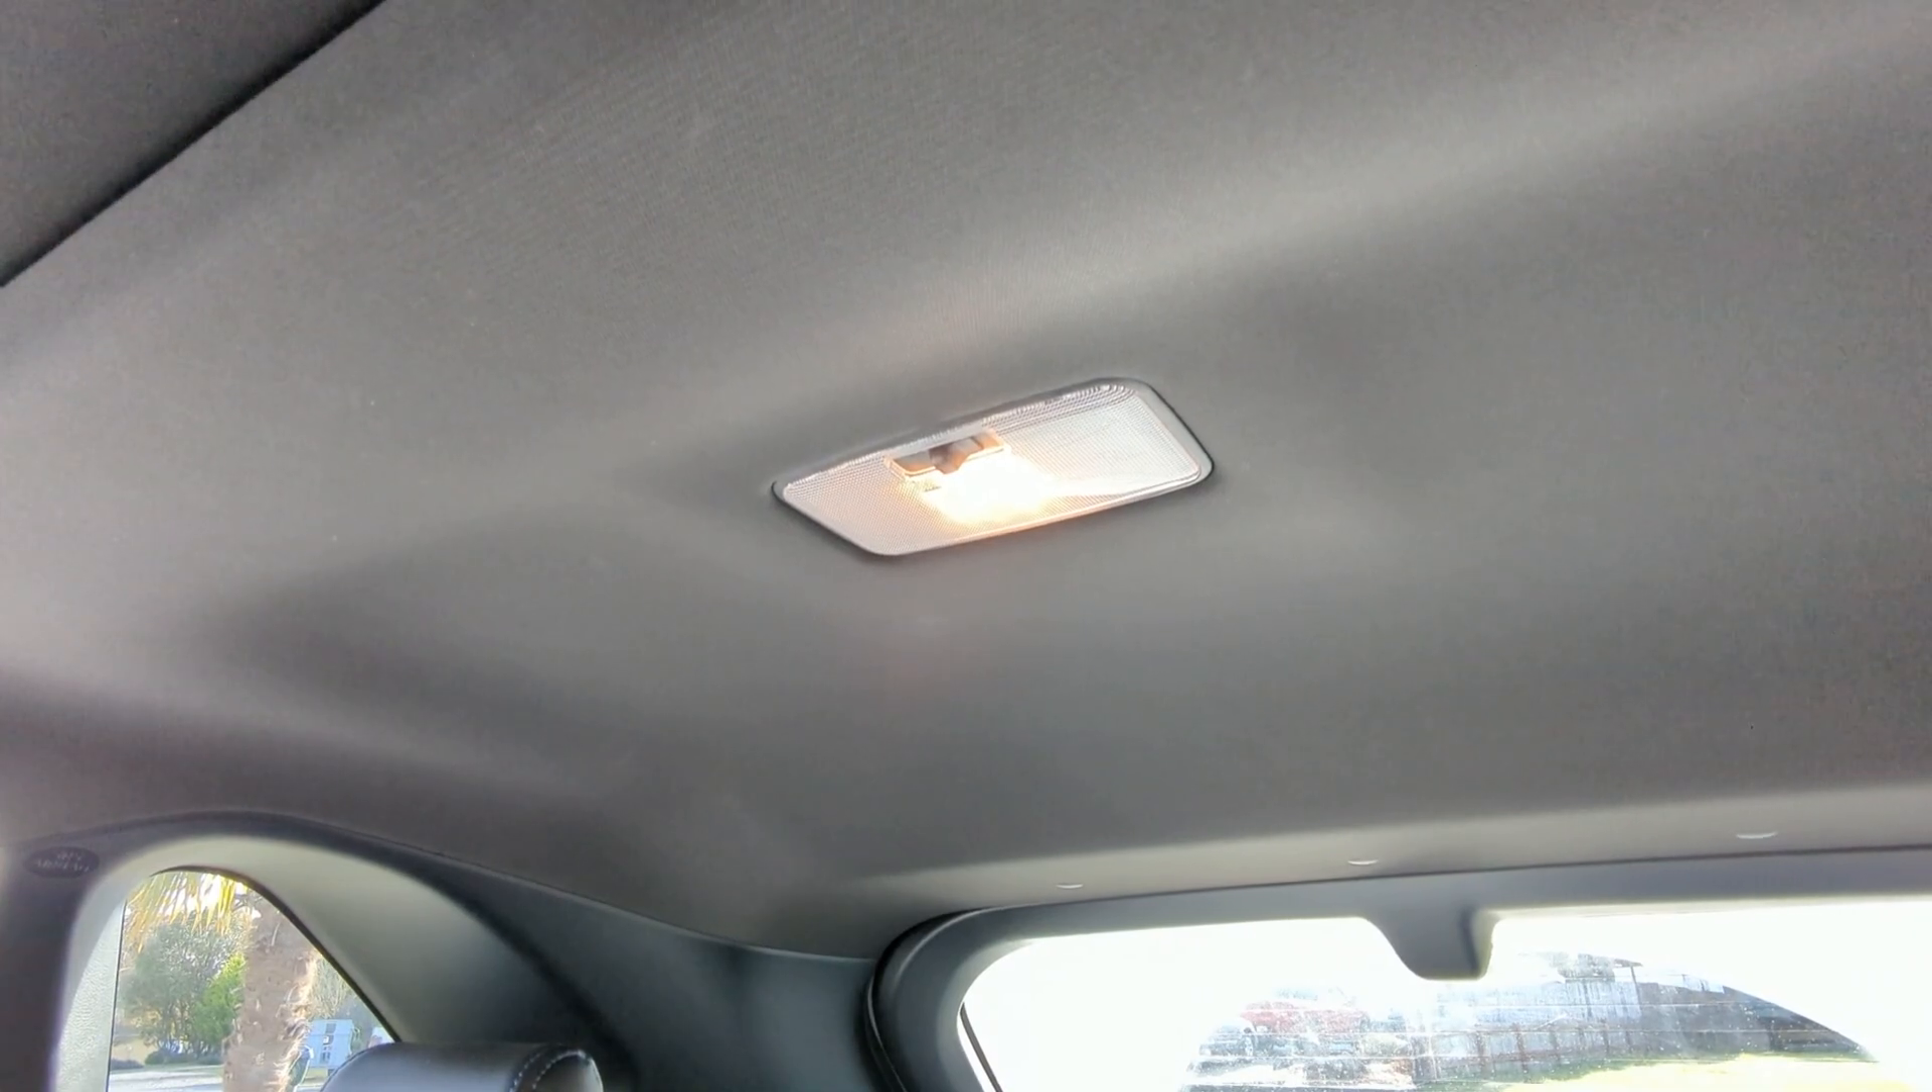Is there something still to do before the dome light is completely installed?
No.